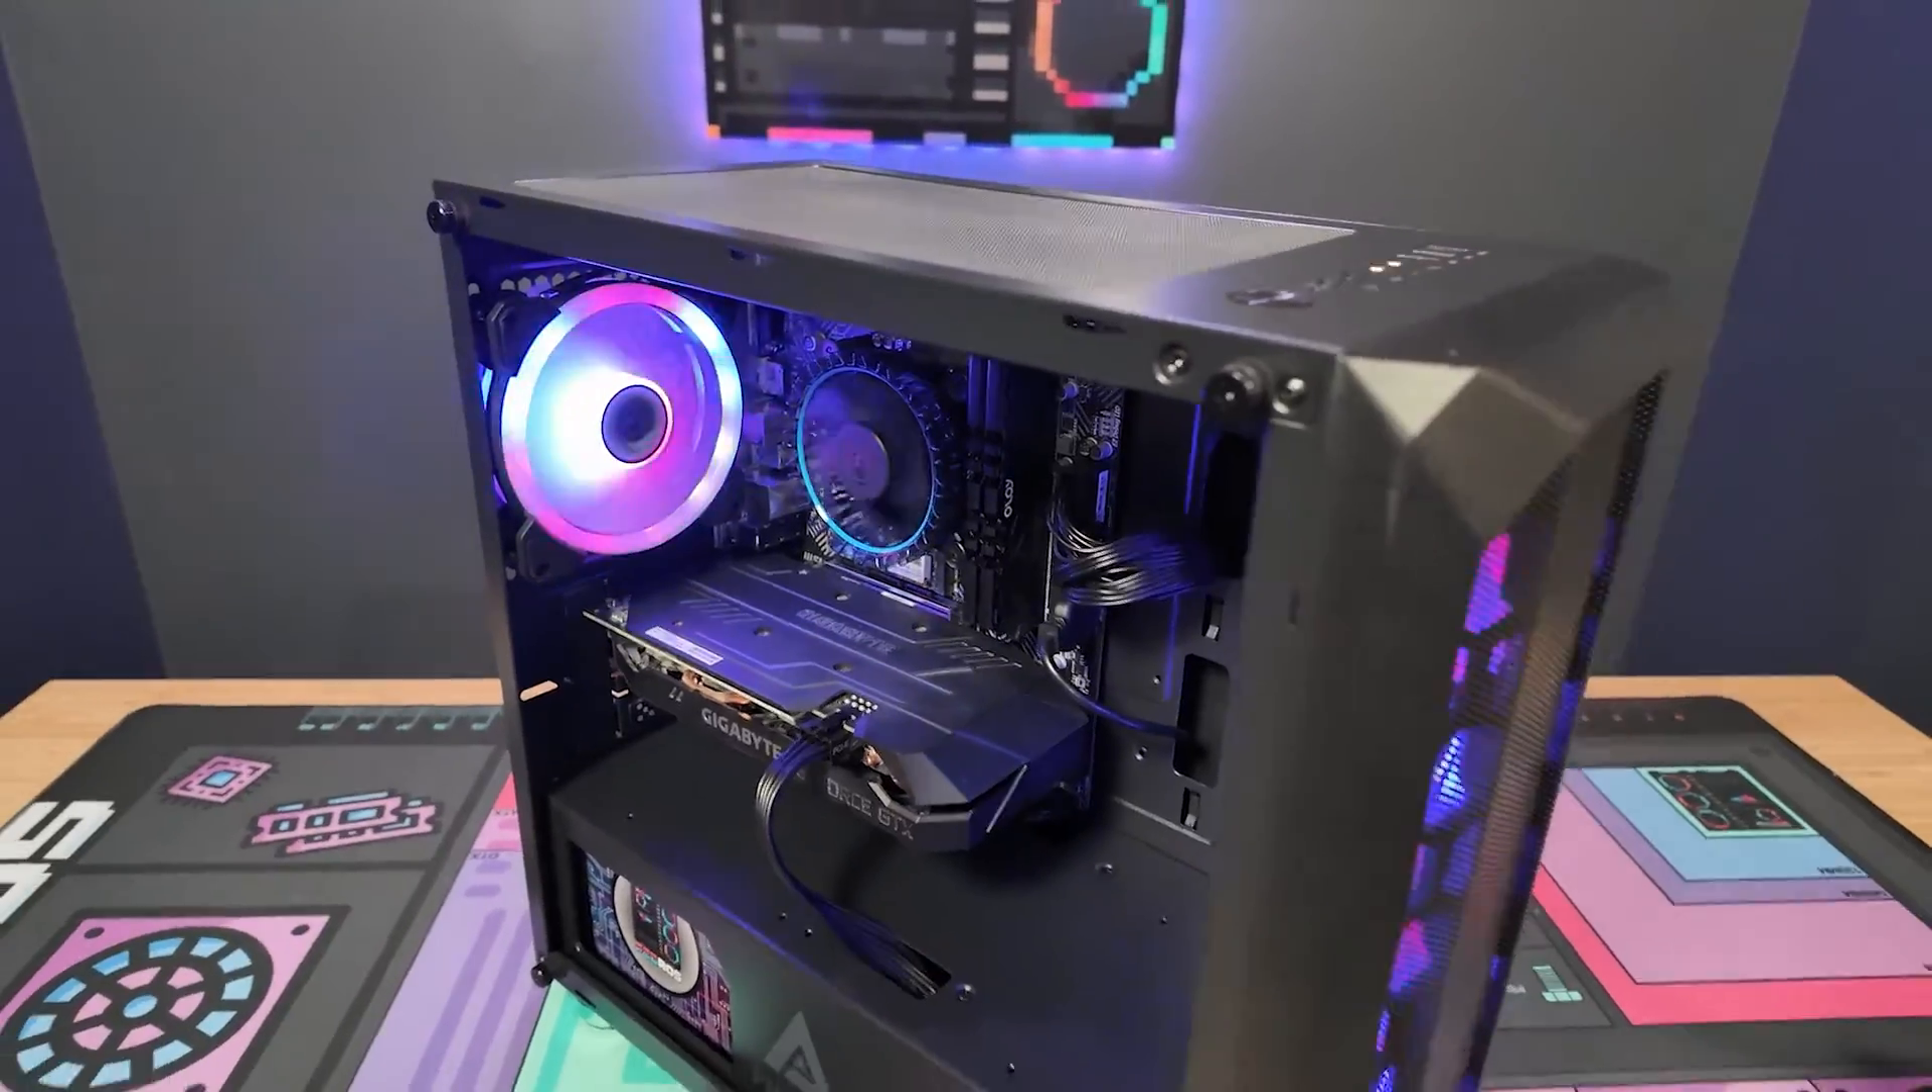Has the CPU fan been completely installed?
Yes.